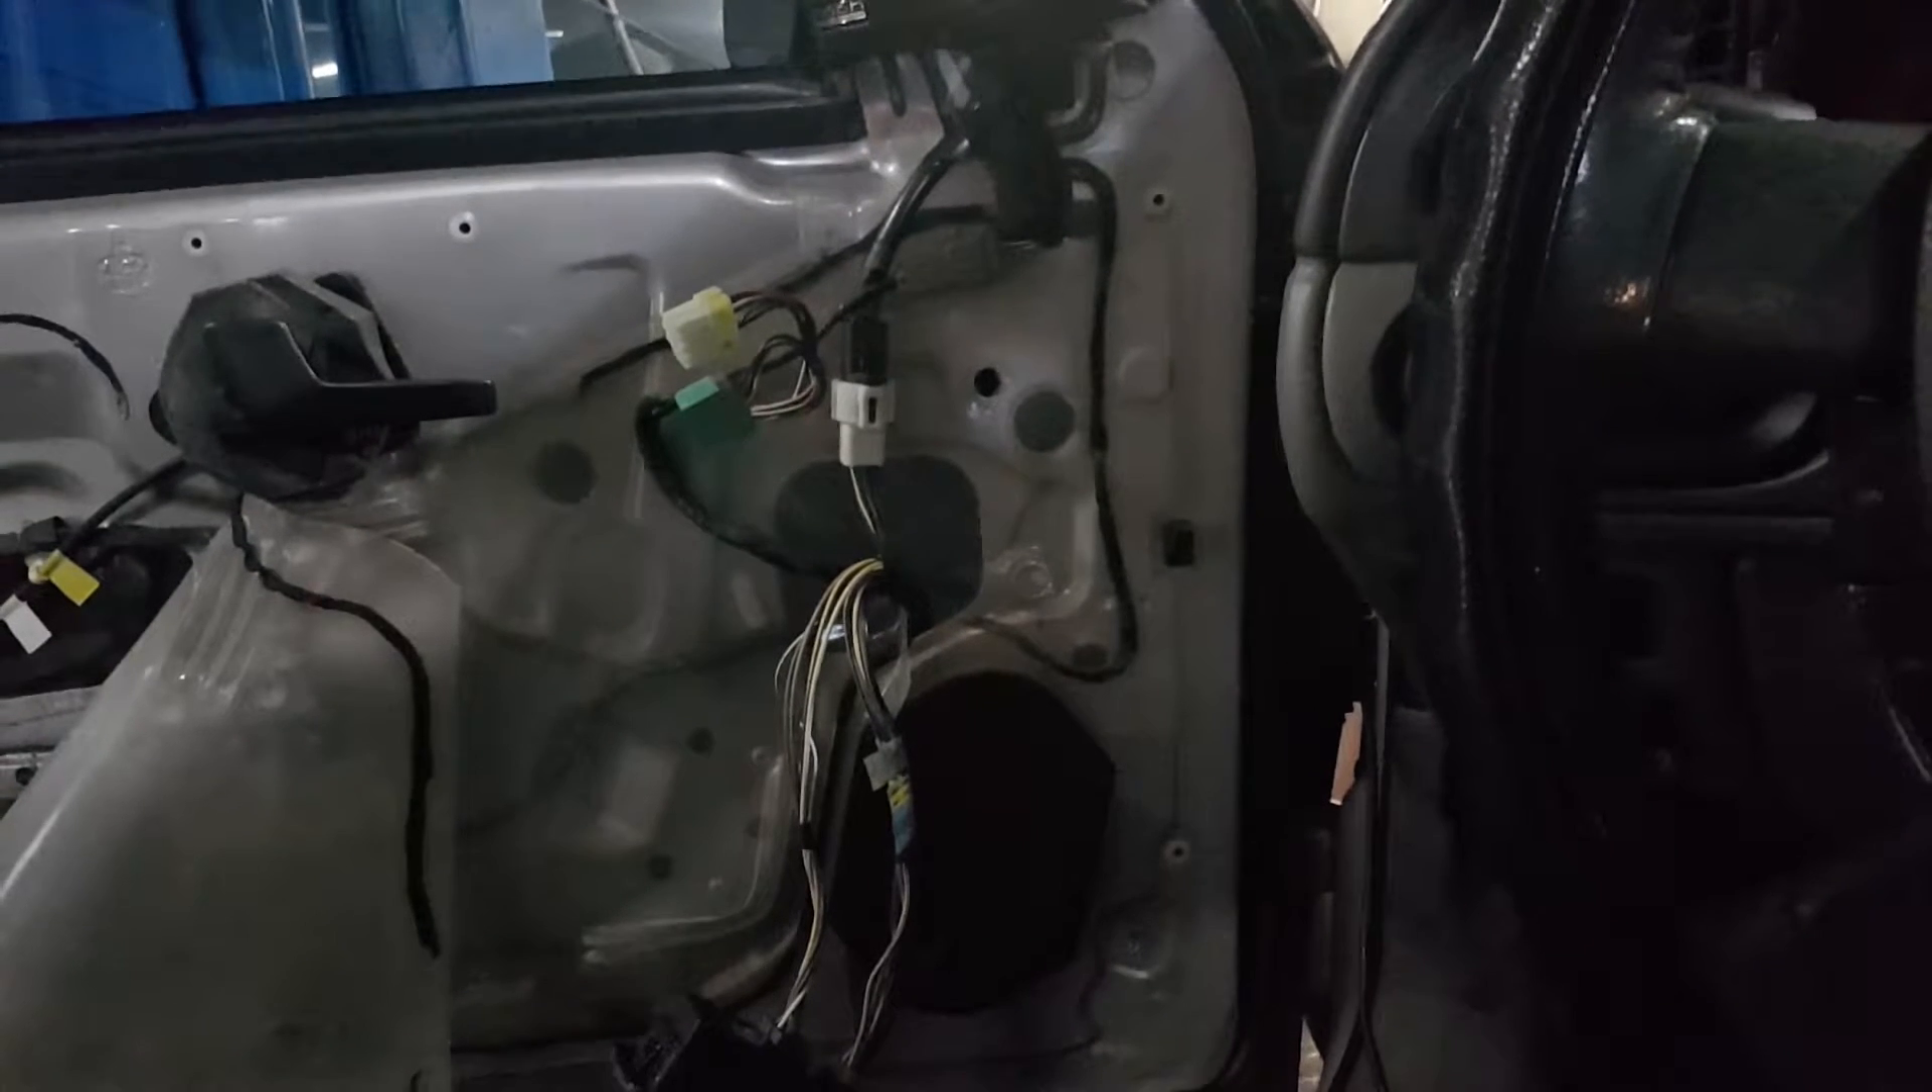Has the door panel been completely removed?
Yes.